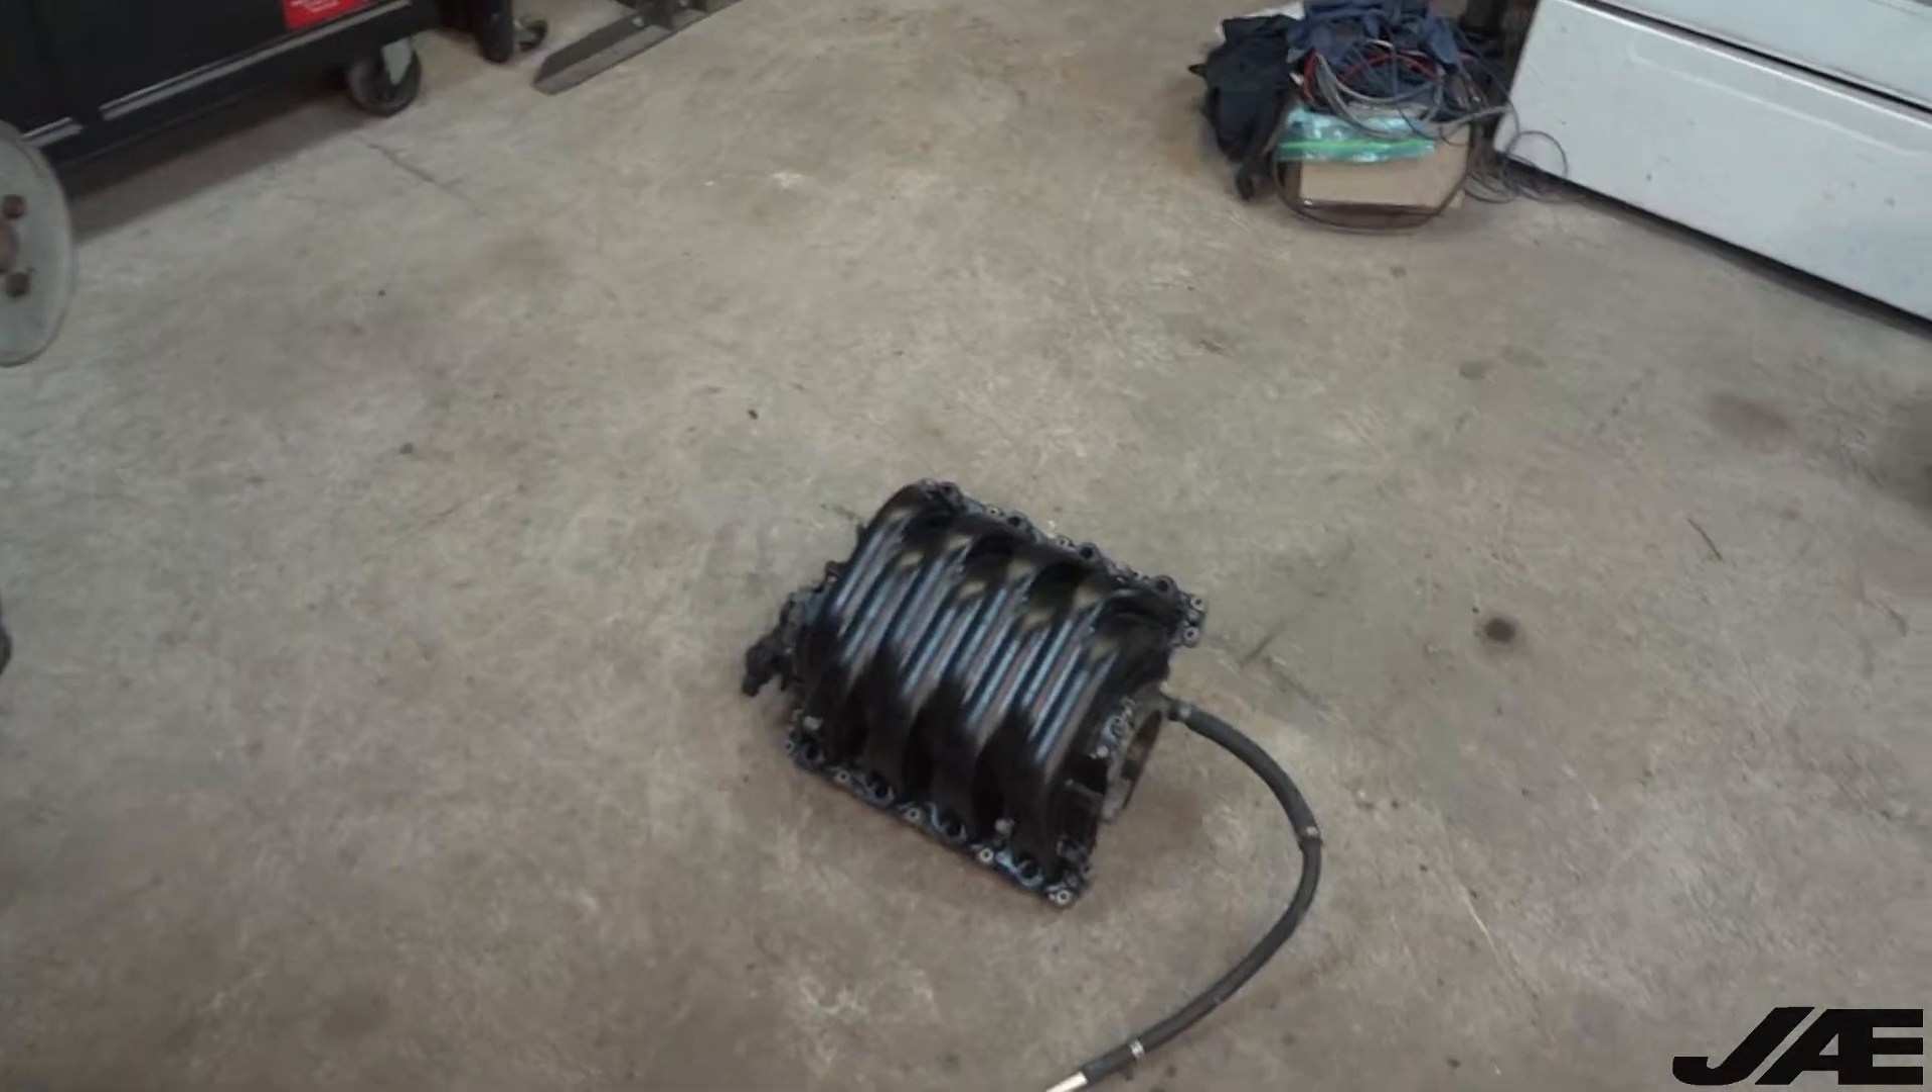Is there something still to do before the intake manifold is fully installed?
Yes.